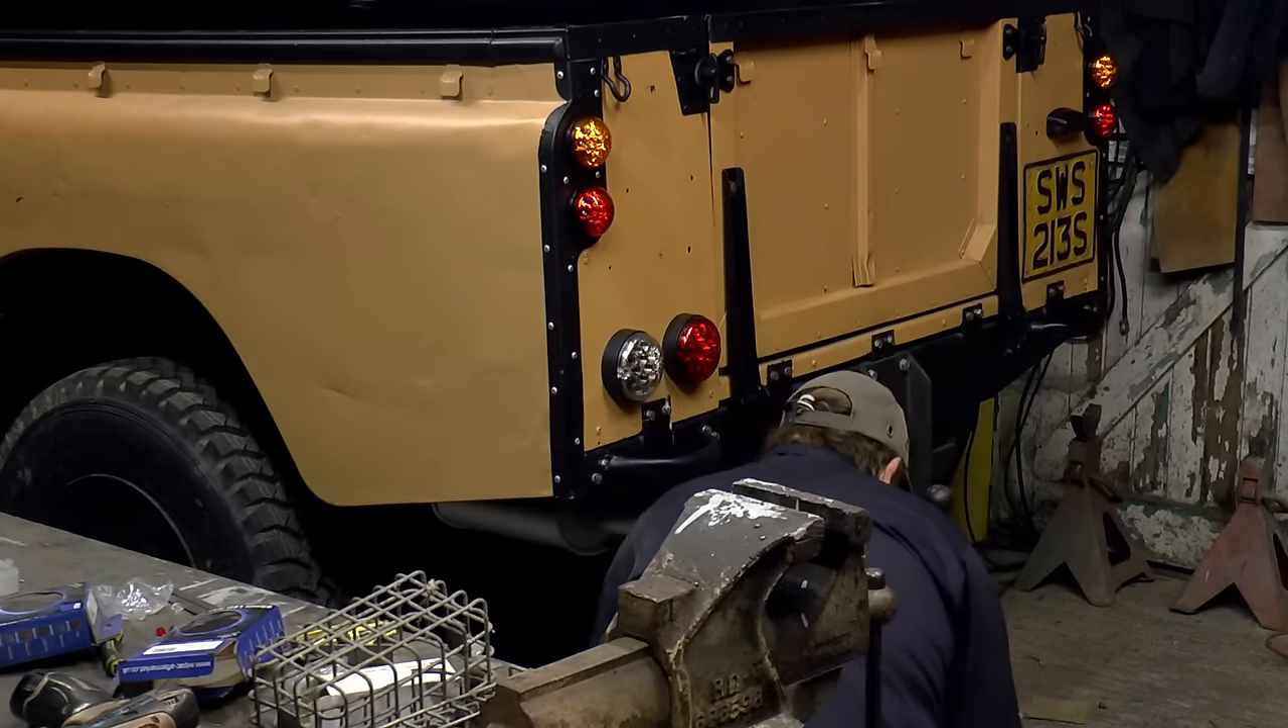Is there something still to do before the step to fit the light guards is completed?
Yes.